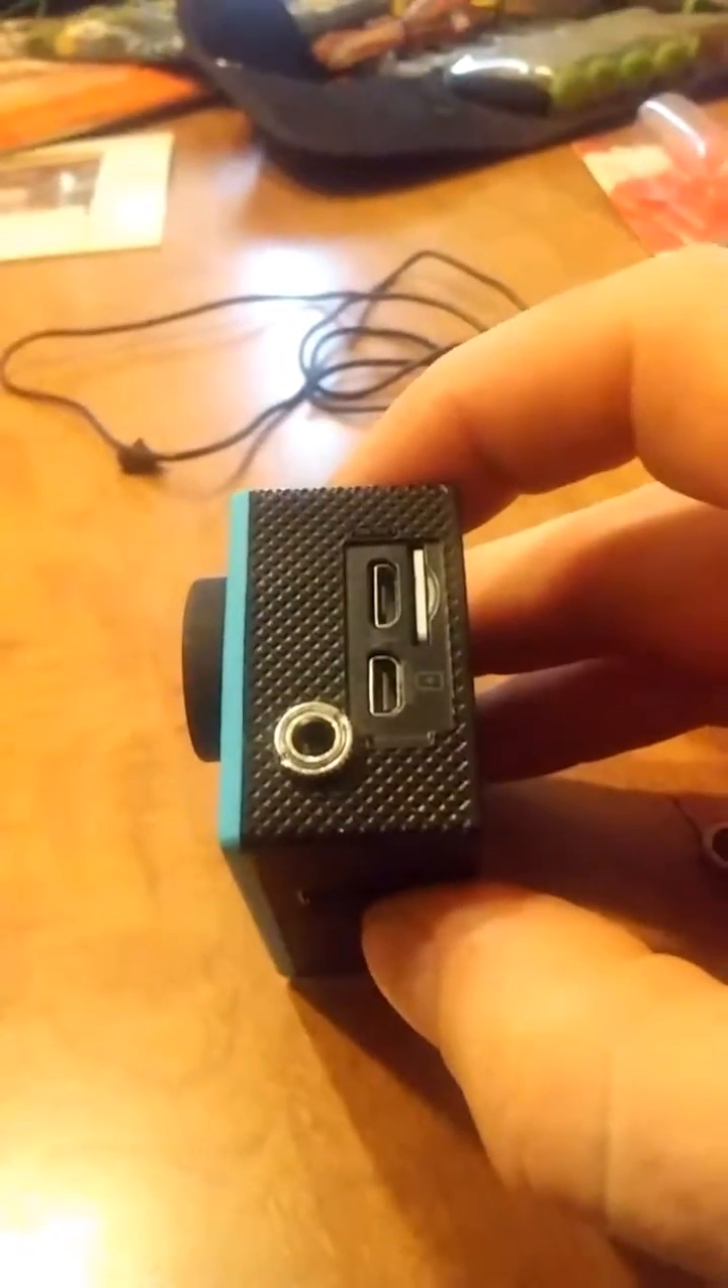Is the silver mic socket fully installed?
Yes.